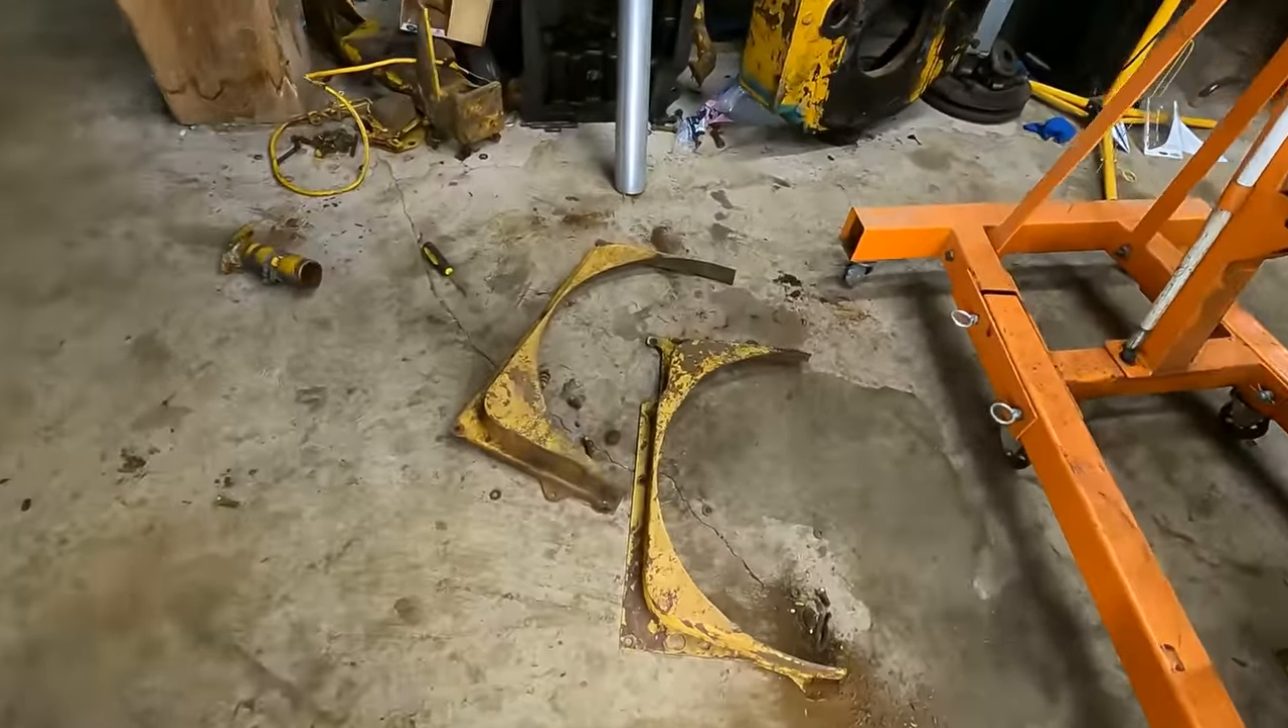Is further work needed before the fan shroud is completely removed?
No.